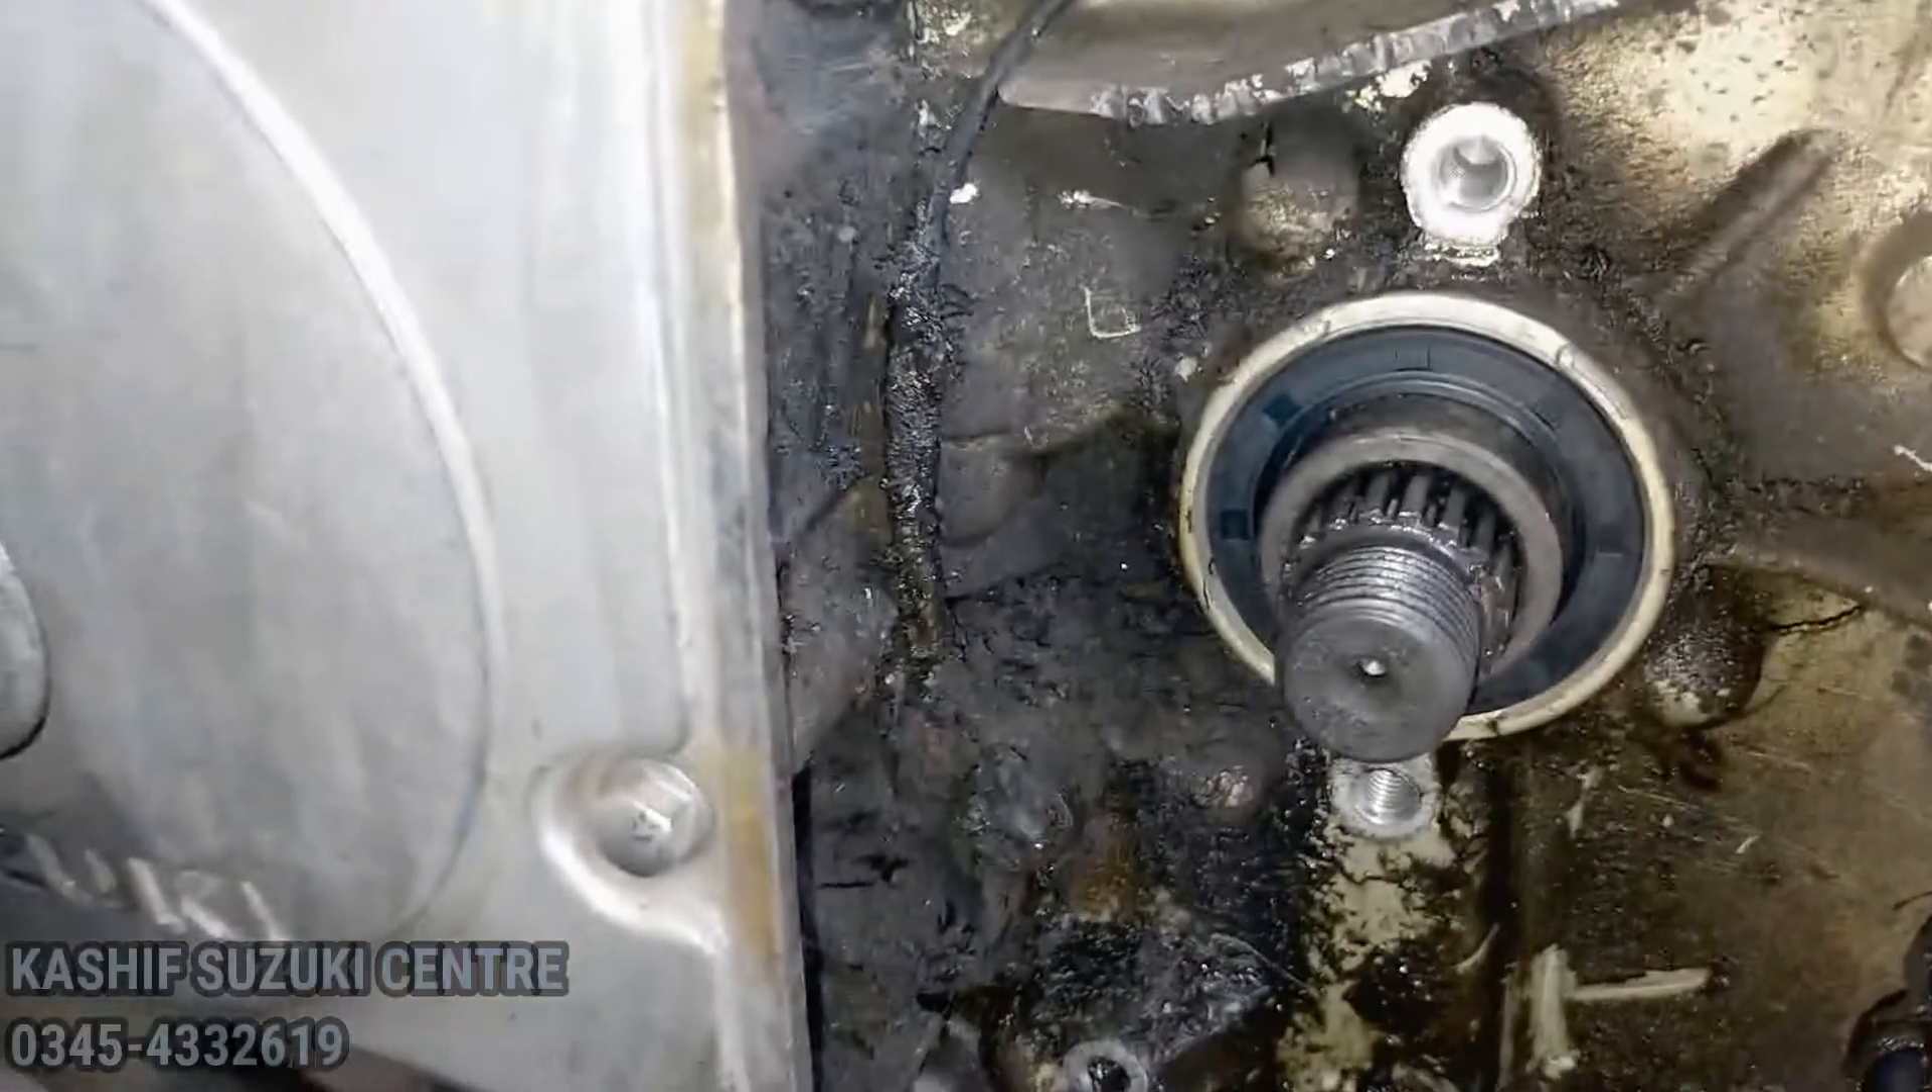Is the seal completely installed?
Yes.